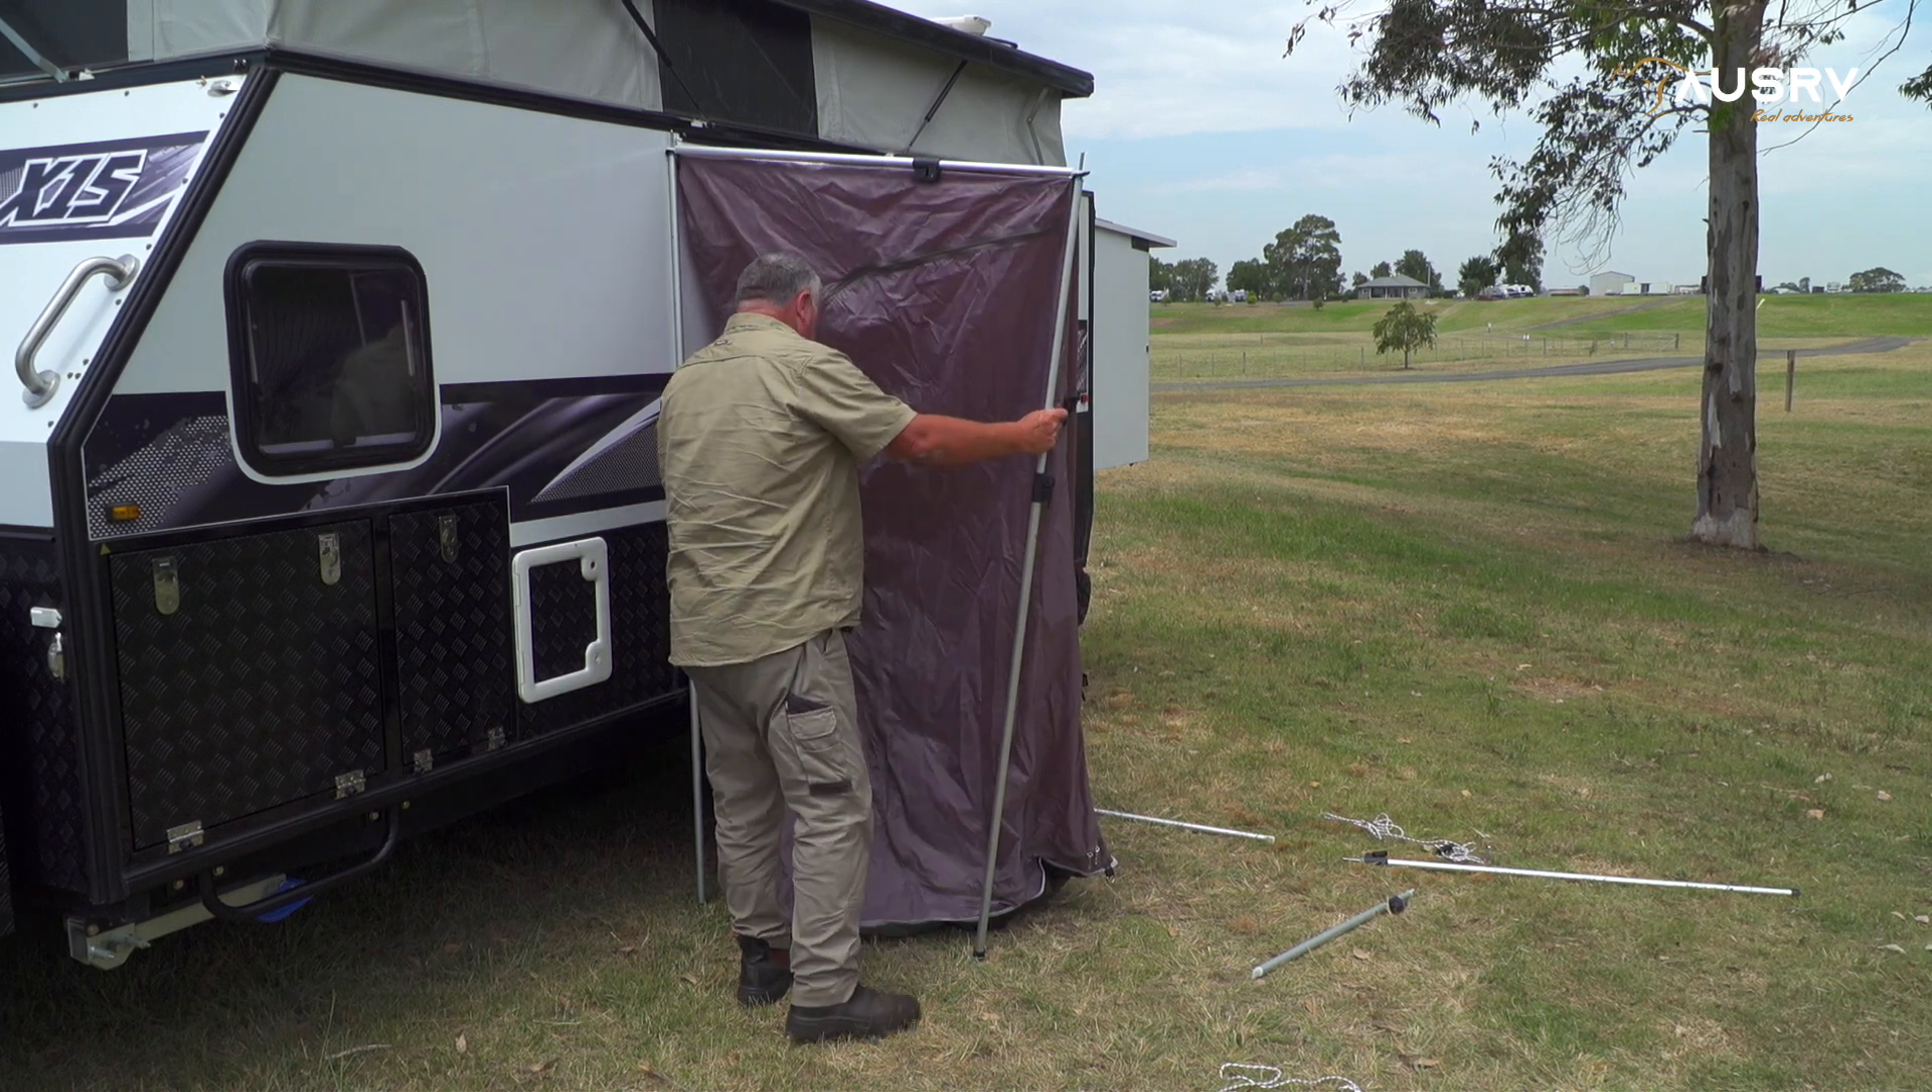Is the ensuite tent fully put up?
No.